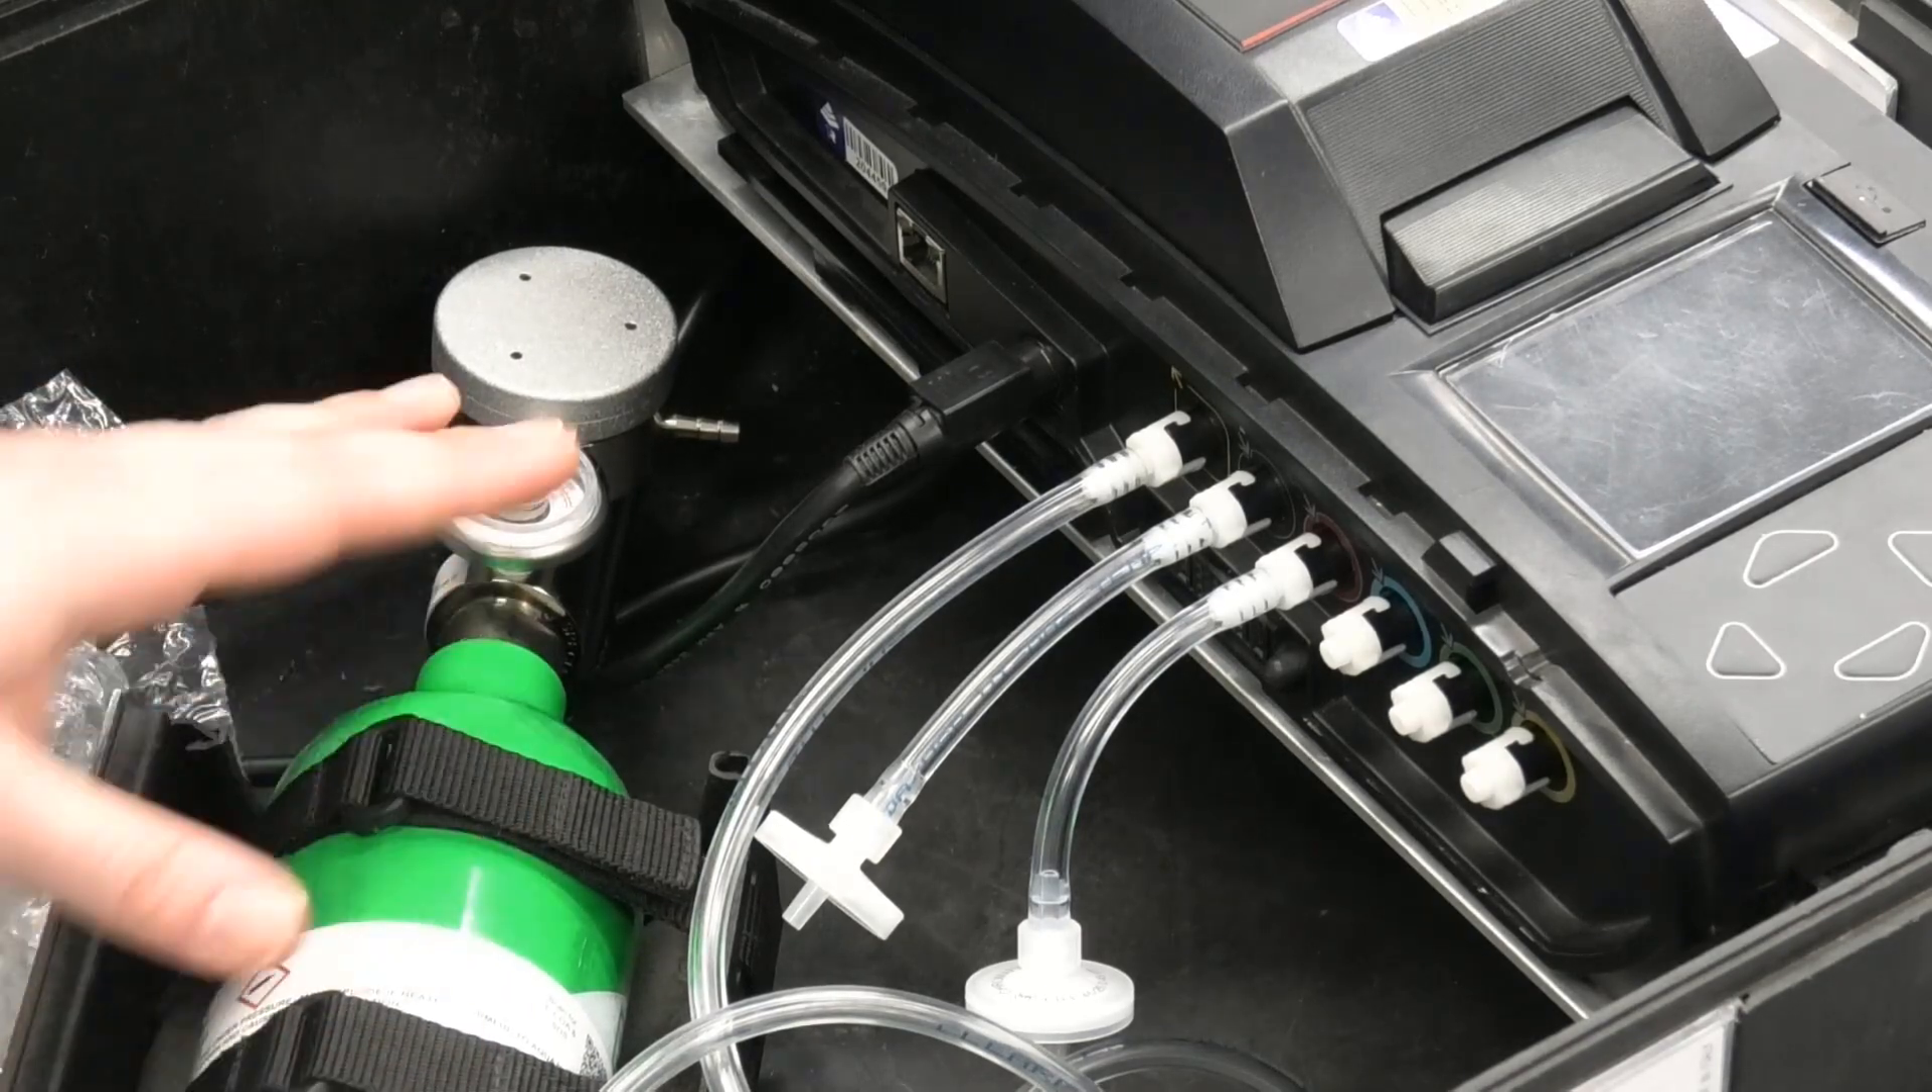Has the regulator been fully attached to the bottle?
Yes.